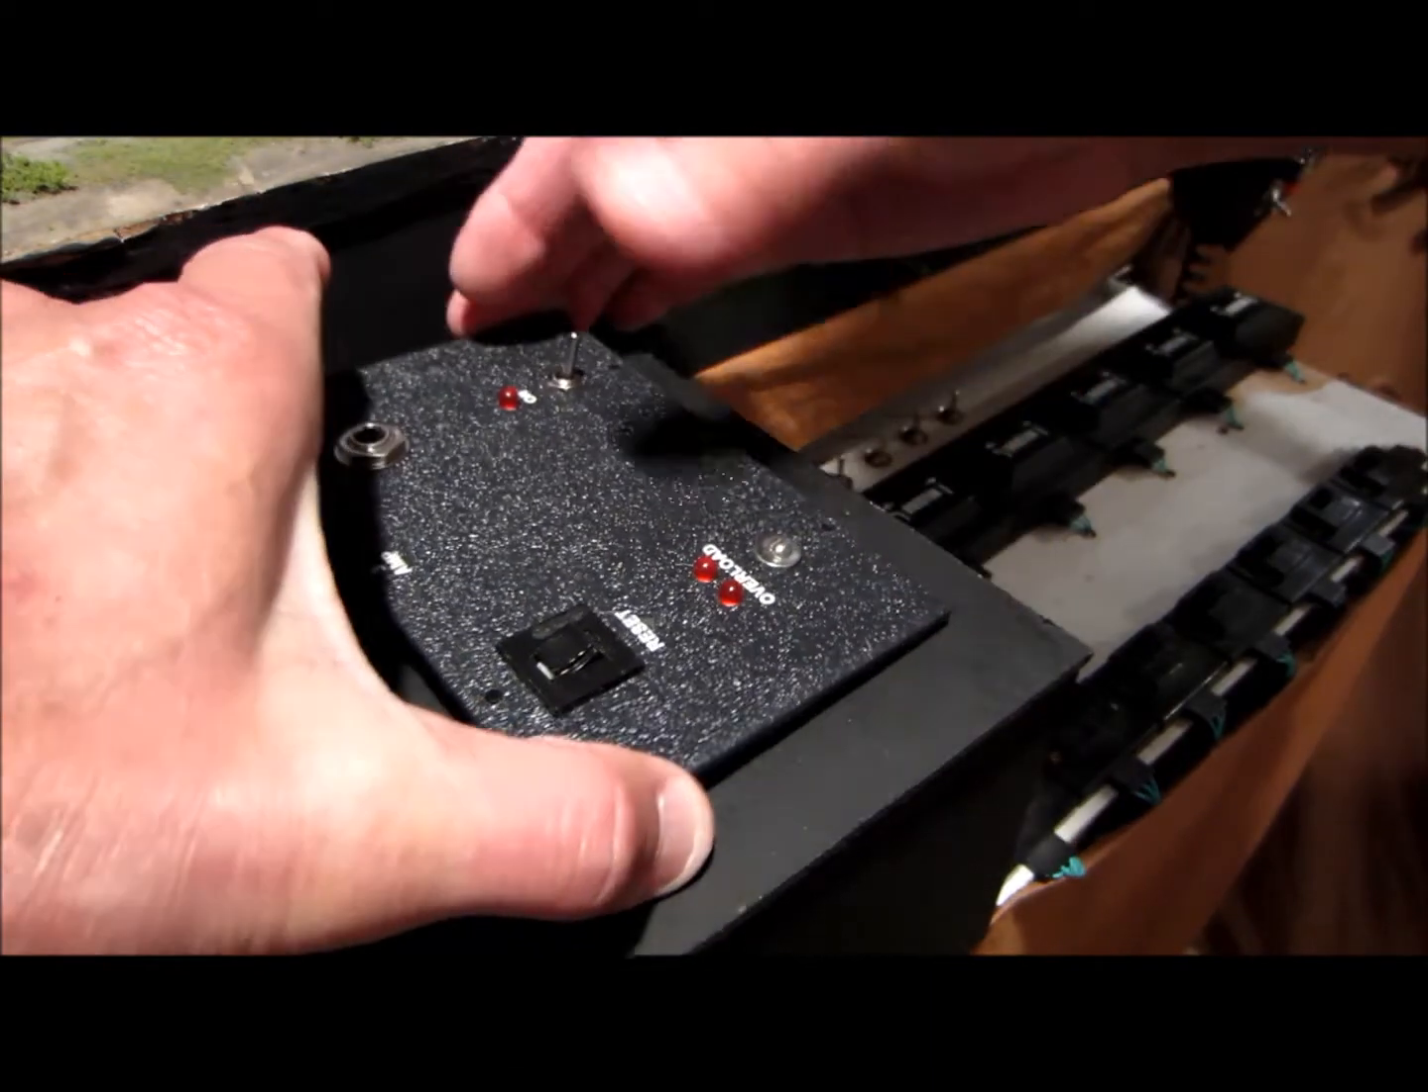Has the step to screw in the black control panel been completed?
No.